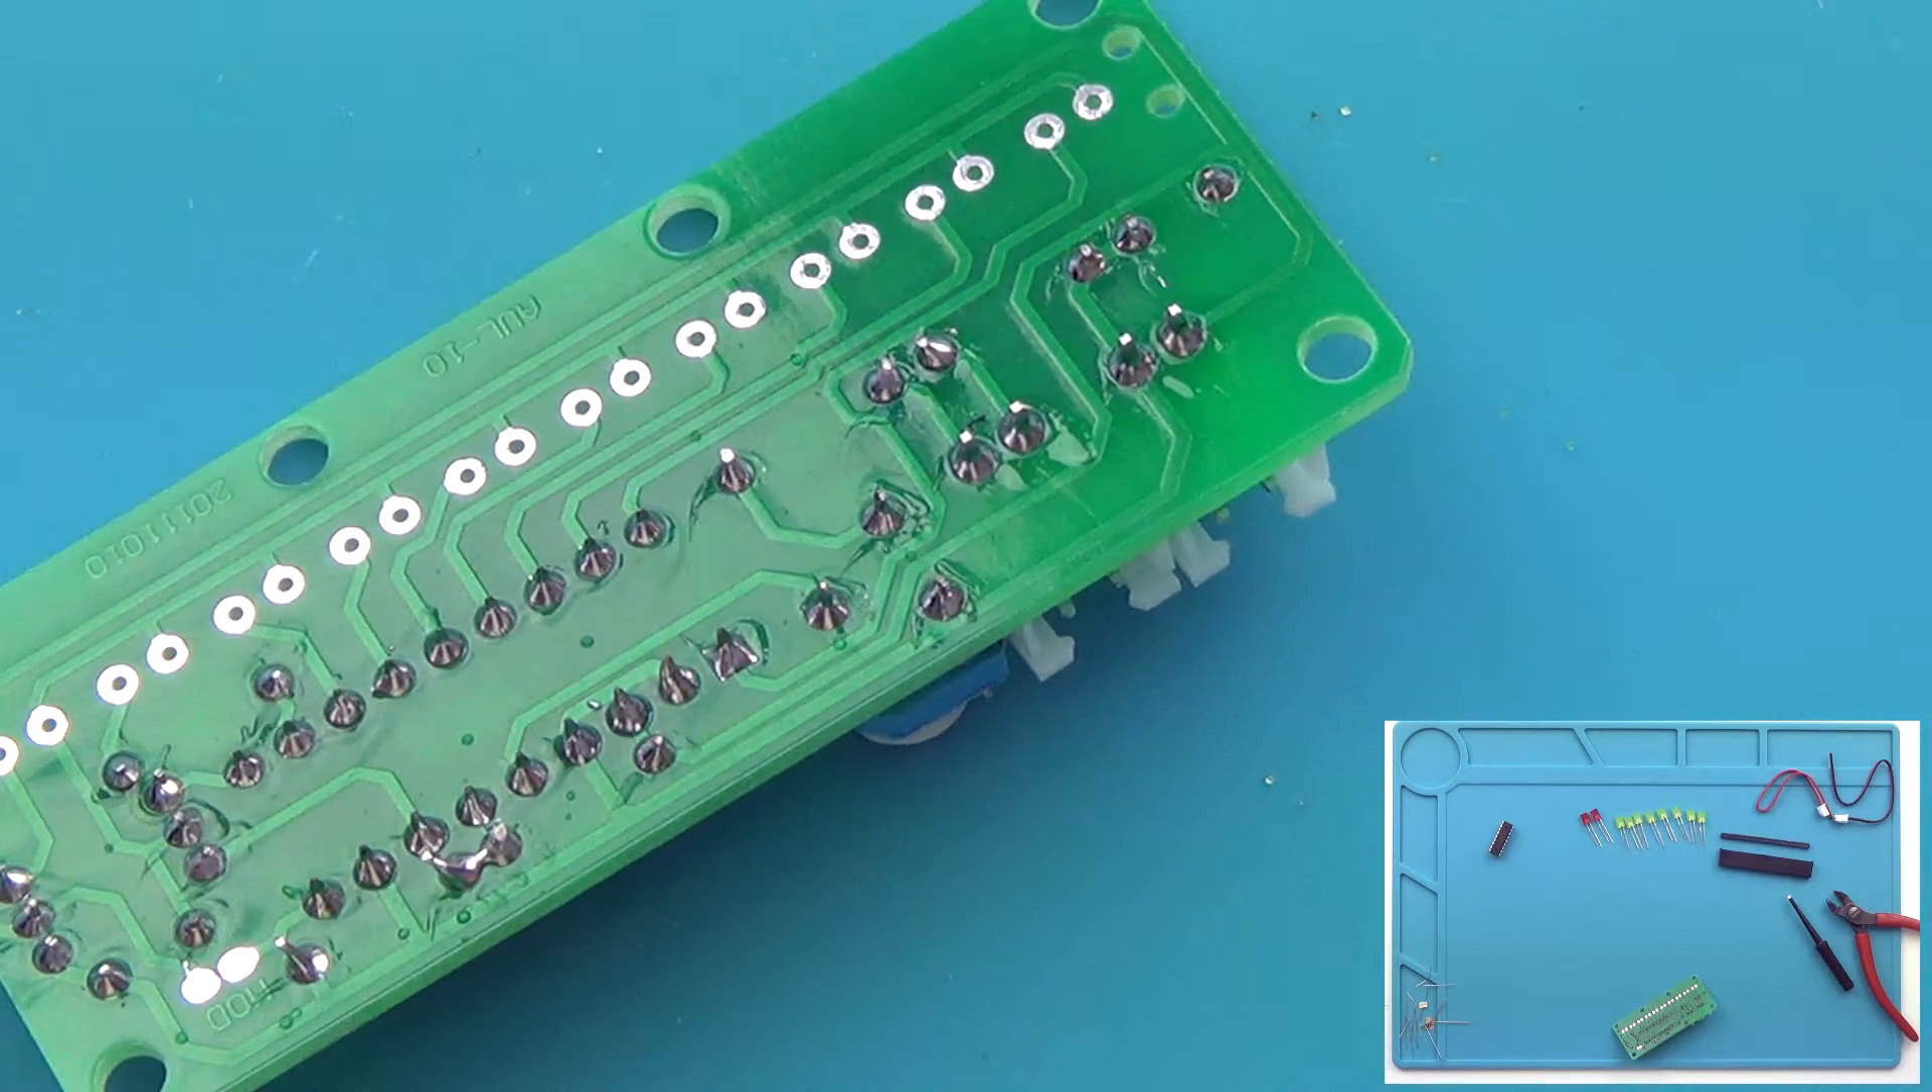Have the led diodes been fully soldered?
No.